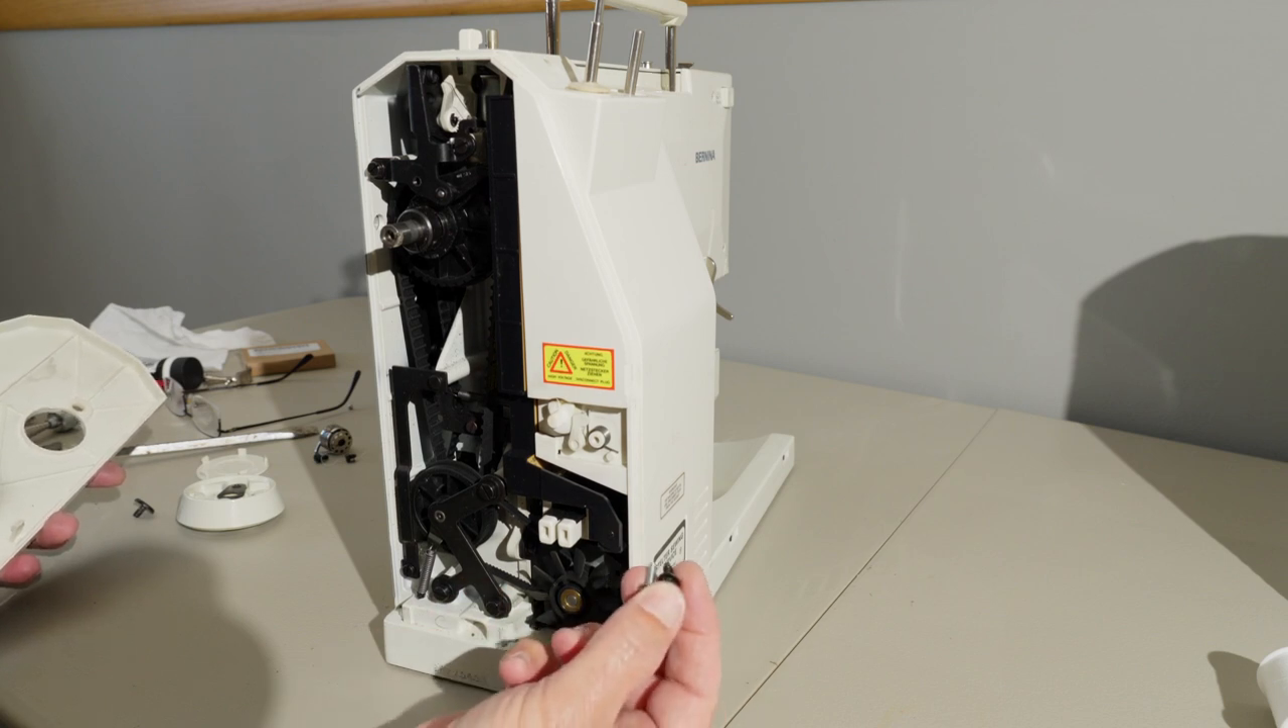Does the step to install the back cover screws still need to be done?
Yes.